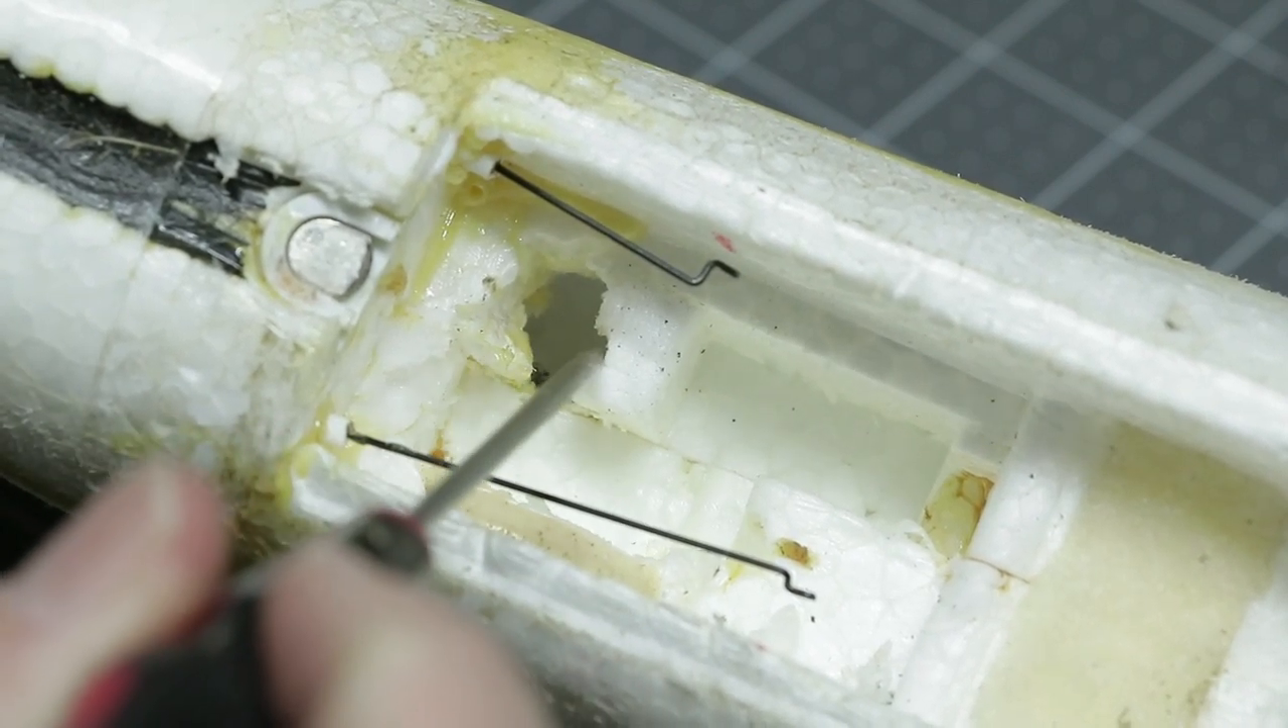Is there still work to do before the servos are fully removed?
No.